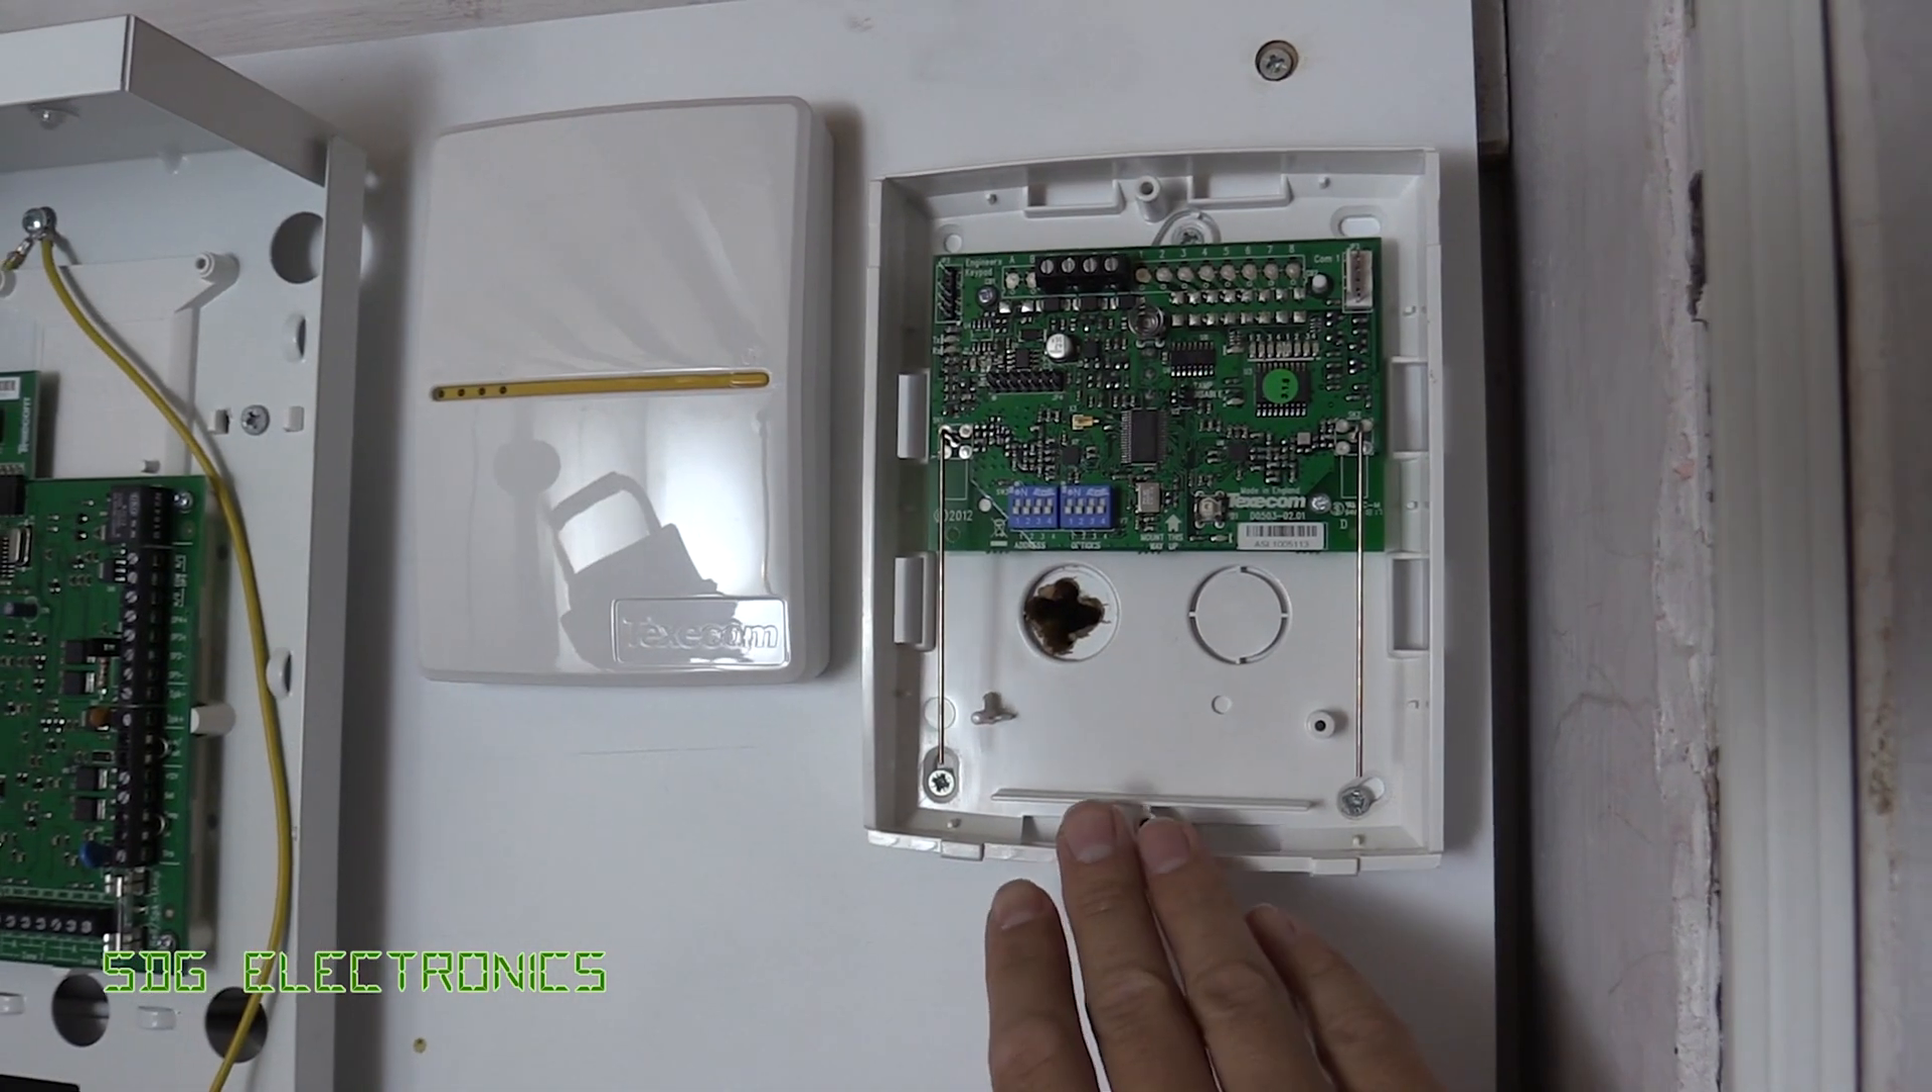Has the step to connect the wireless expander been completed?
No.